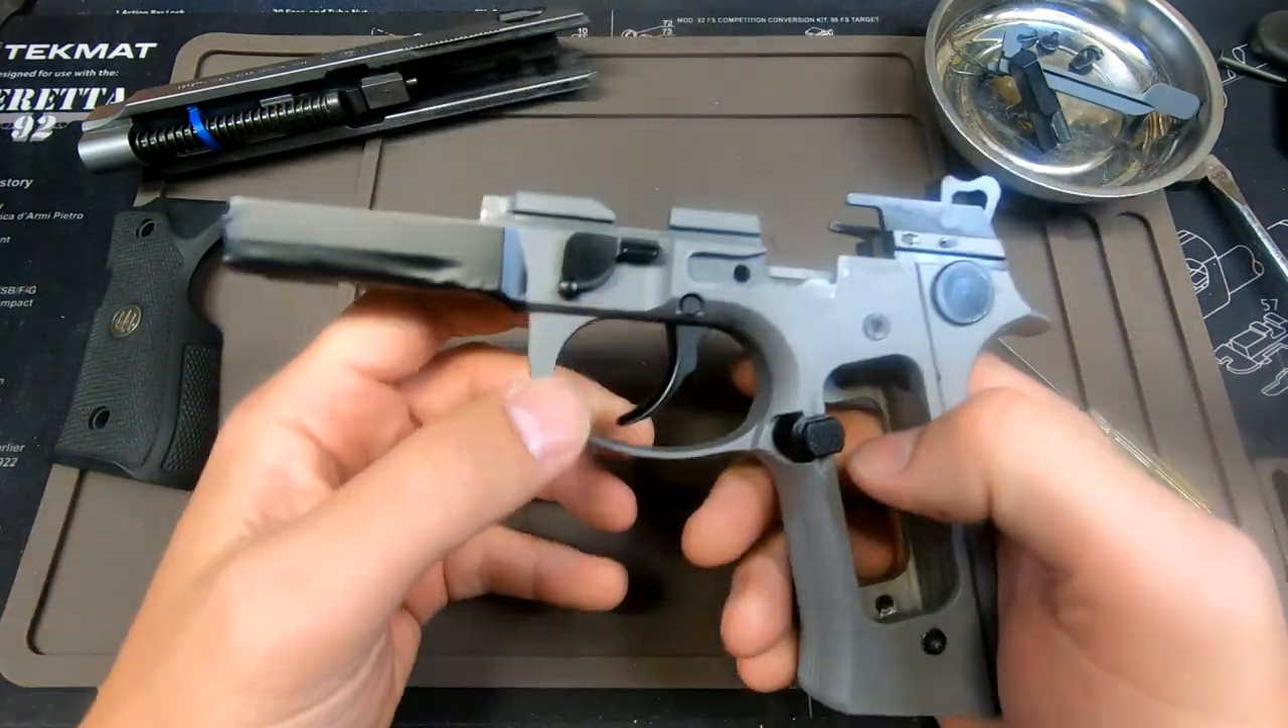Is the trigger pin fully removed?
No.